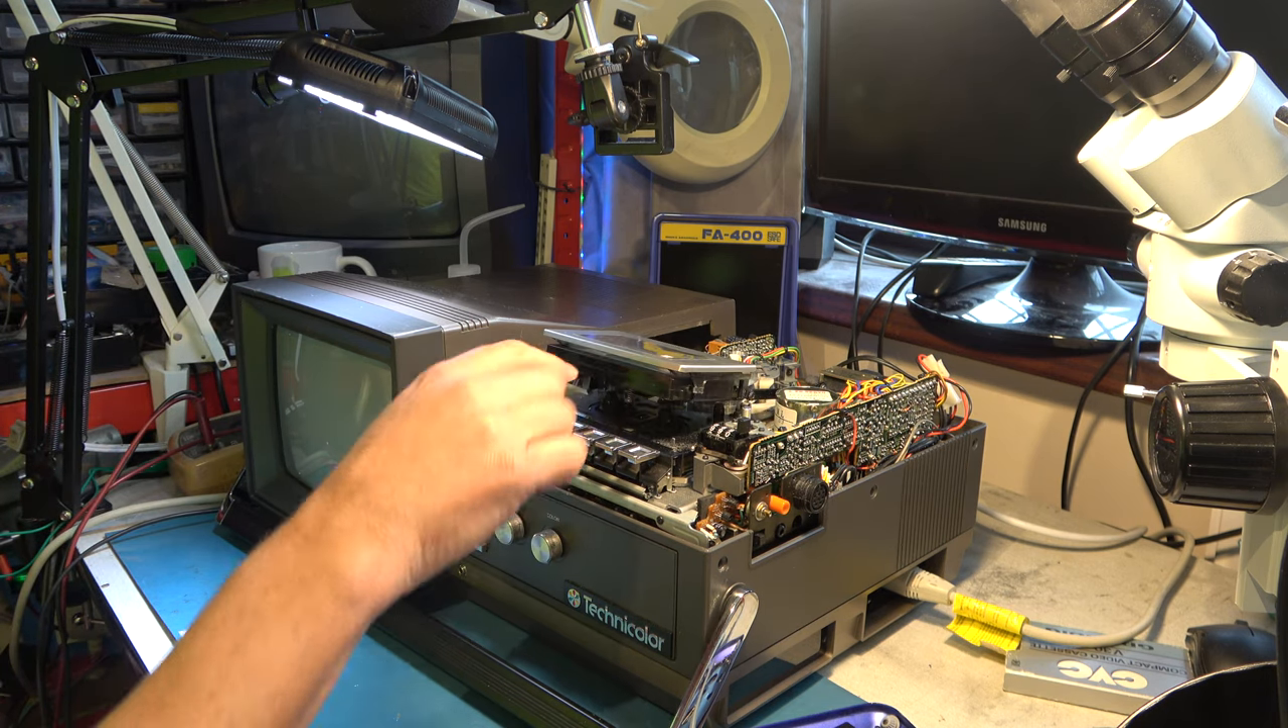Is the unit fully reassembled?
No.